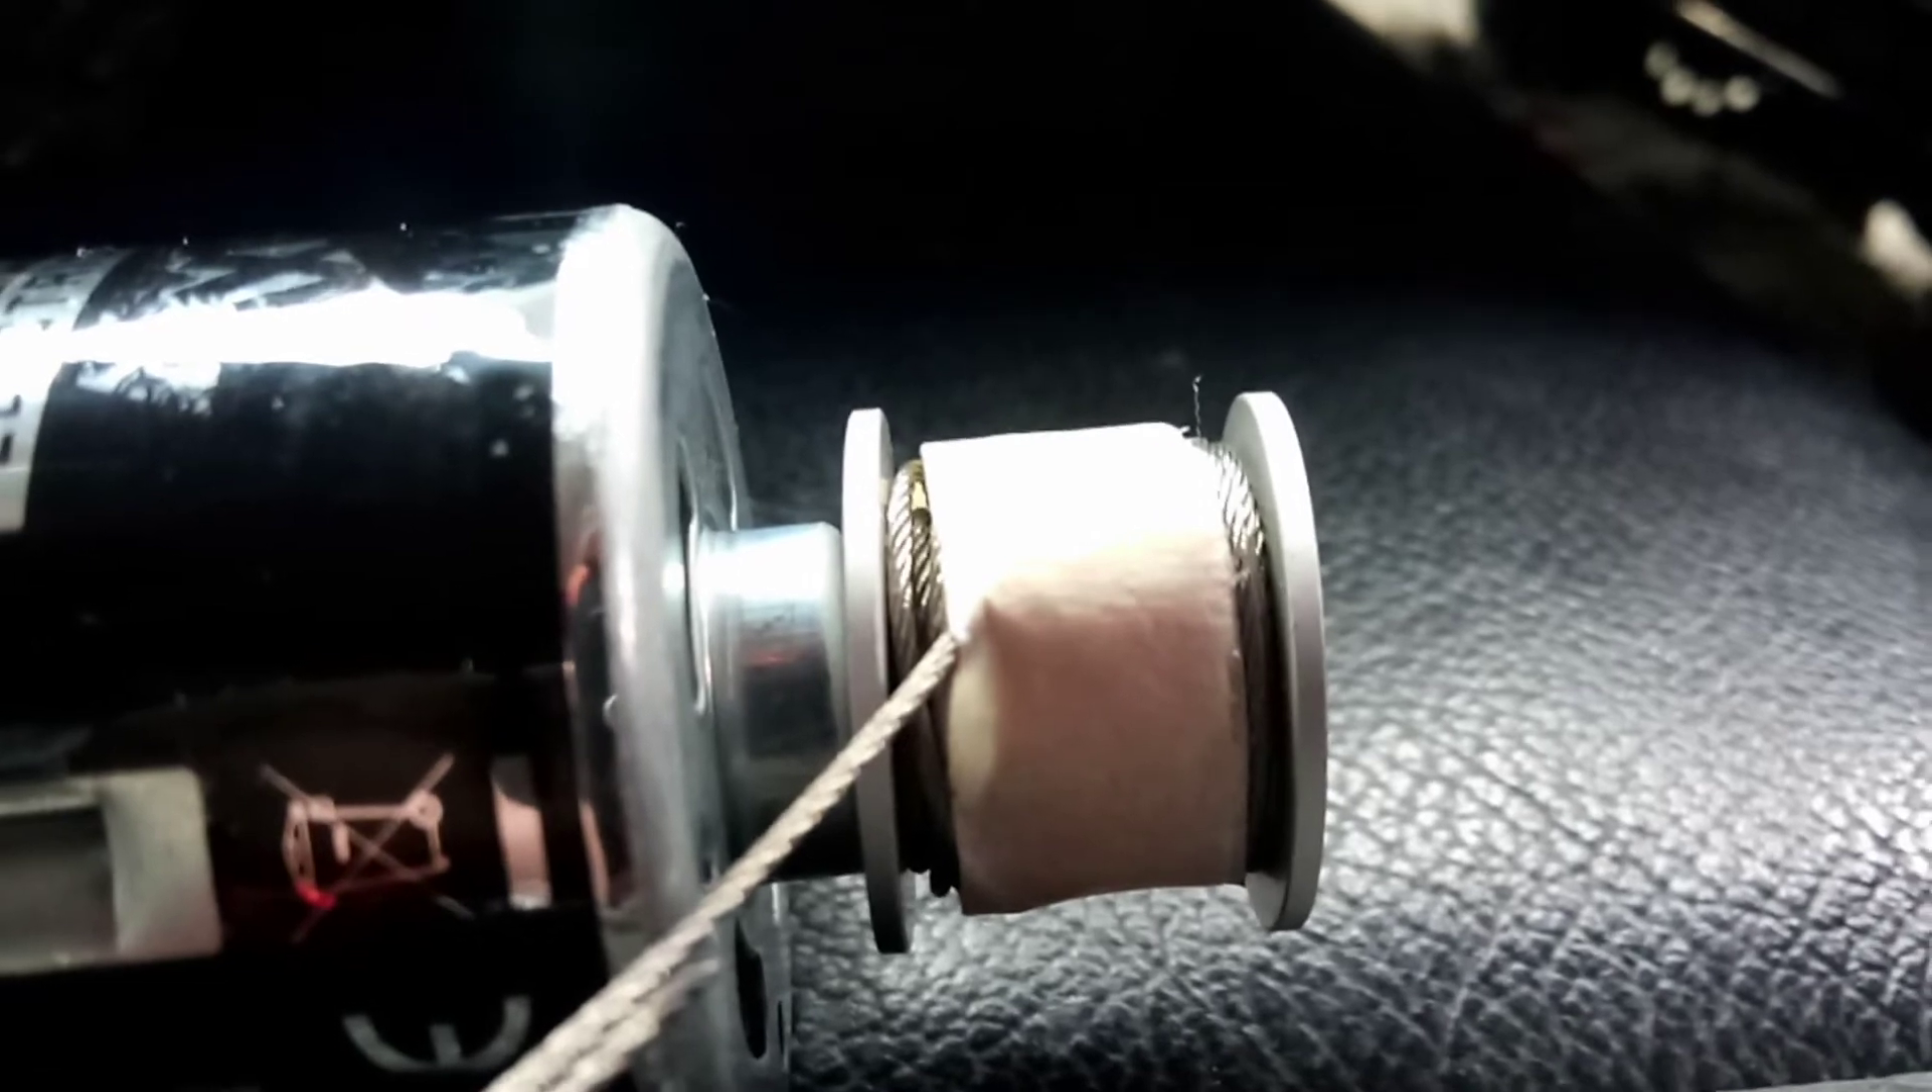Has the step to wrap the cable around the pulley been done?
Yes.